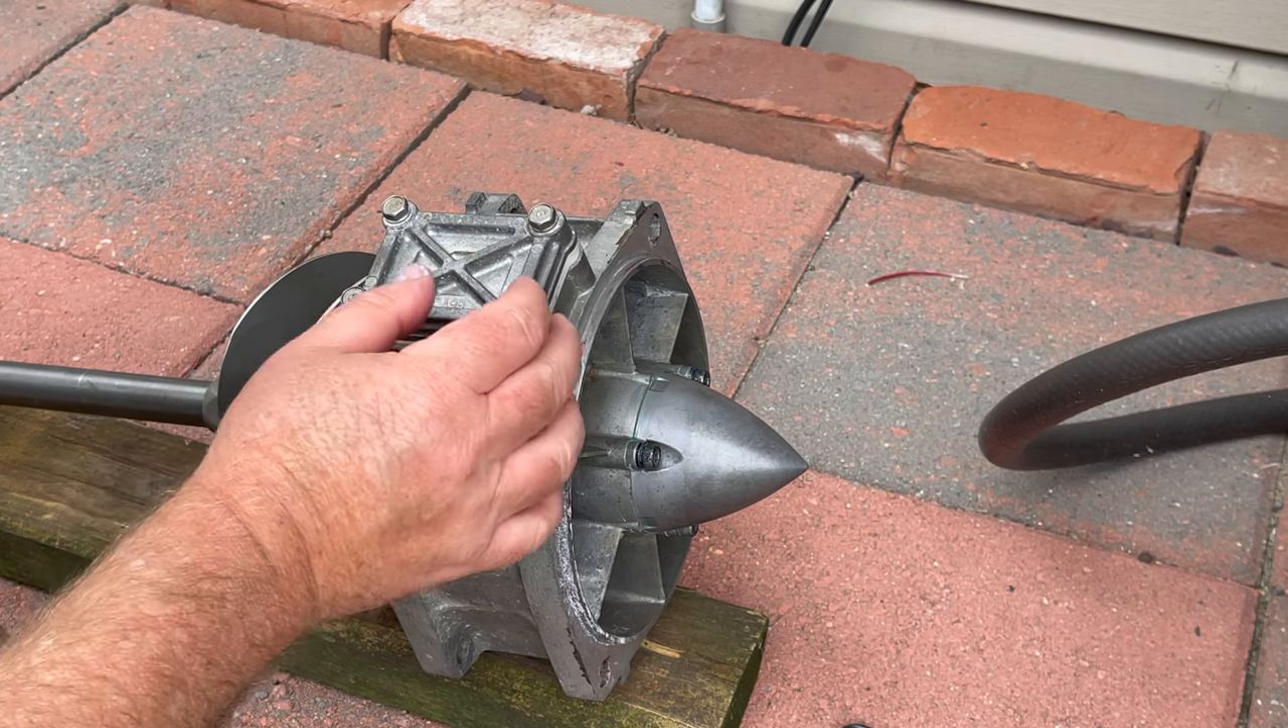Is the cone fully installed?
Yes.